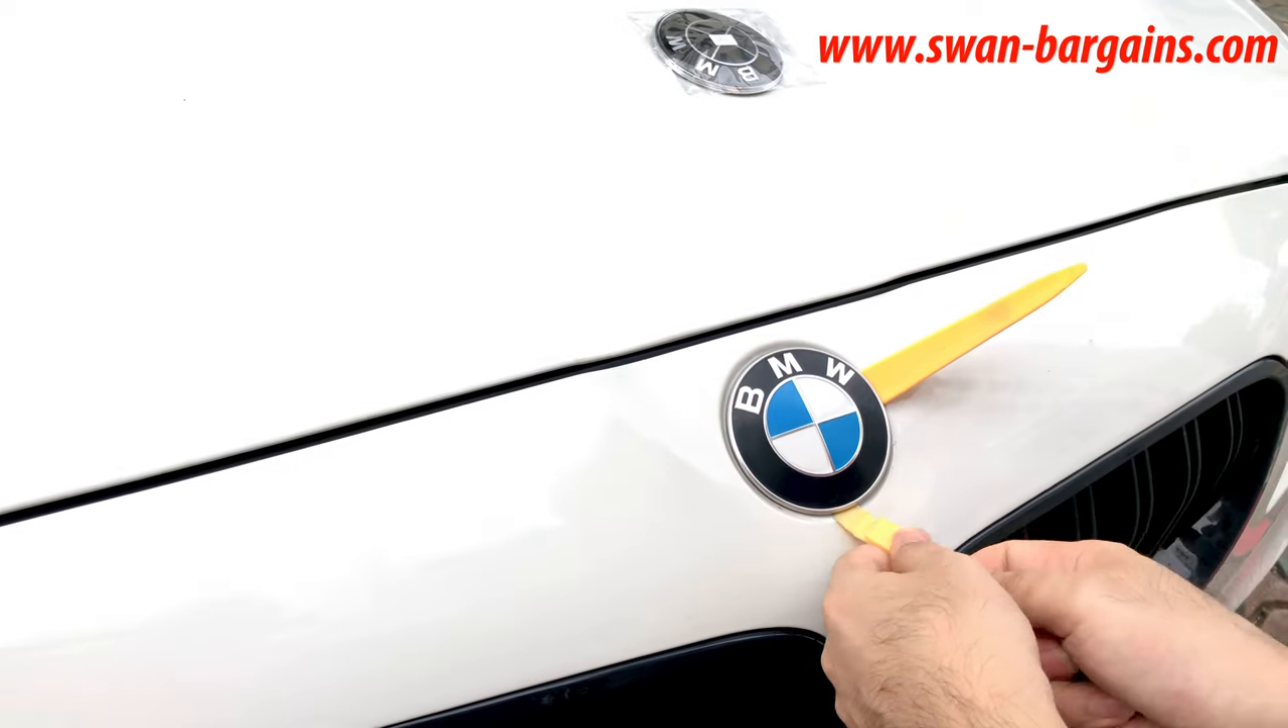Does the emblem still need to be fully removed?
Yes.